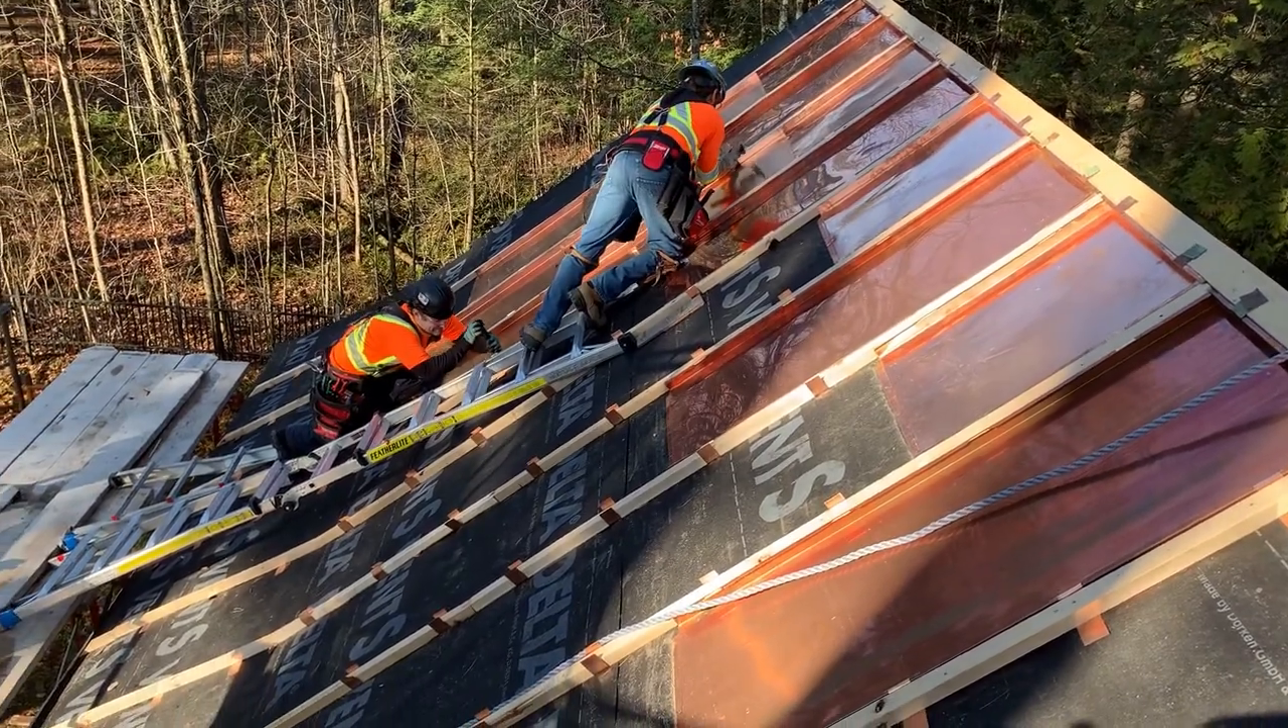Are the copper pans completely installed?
No.